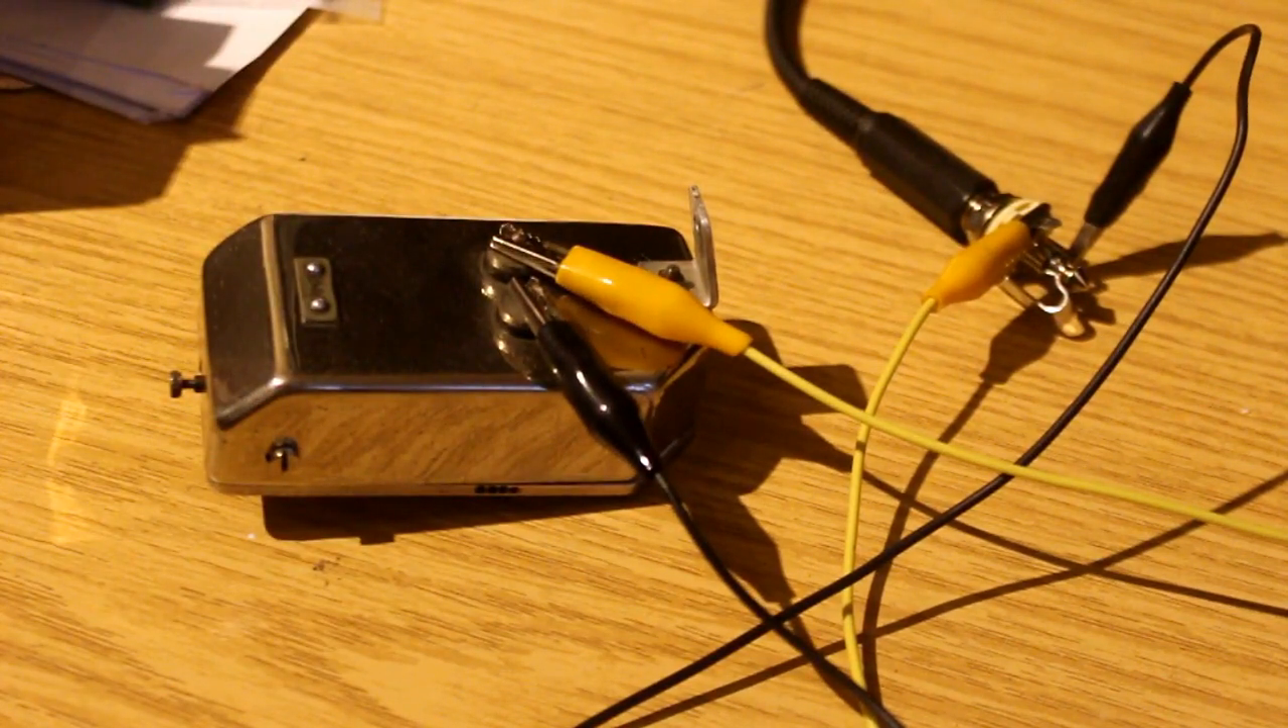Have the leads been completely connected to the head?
Yes.